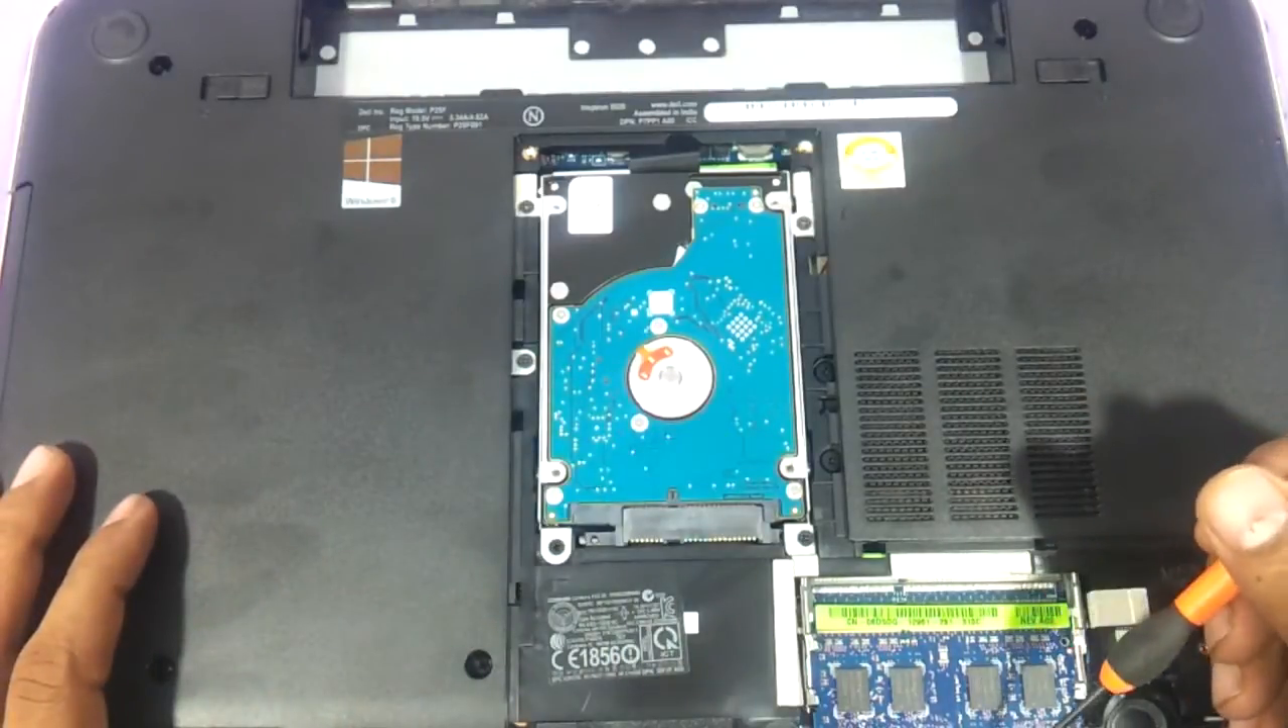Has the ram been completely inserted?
Yes.